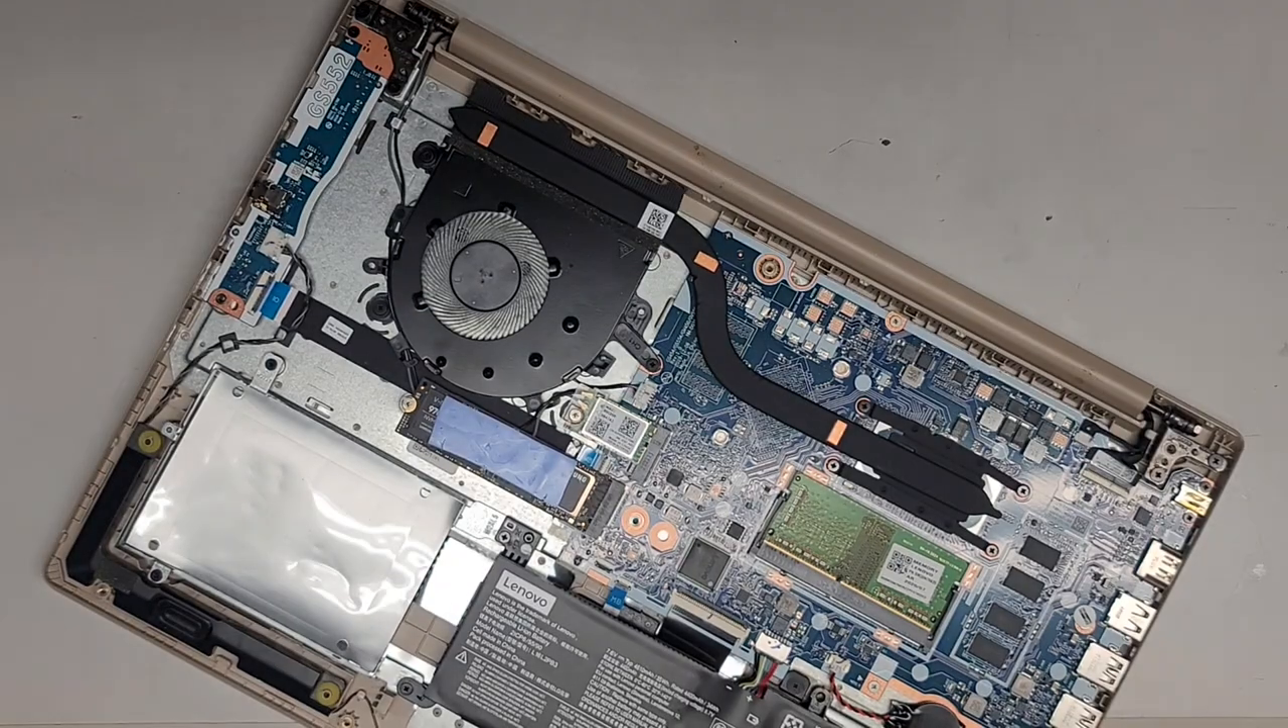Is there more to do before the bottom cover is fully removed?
No.